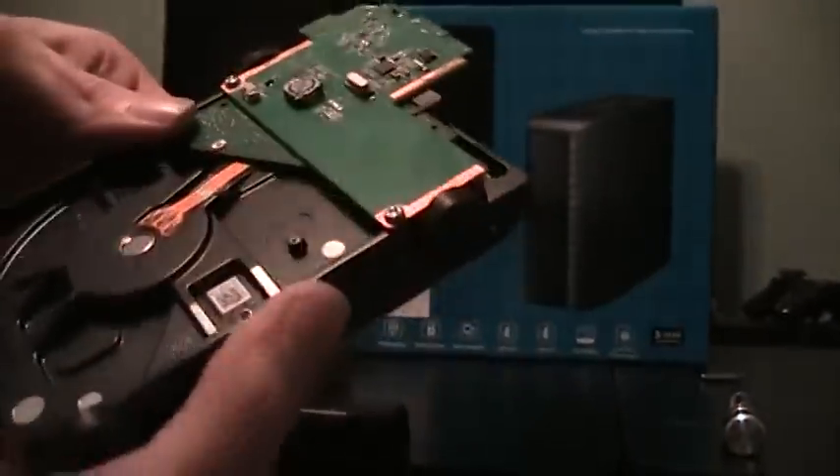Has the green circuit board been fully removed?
No.